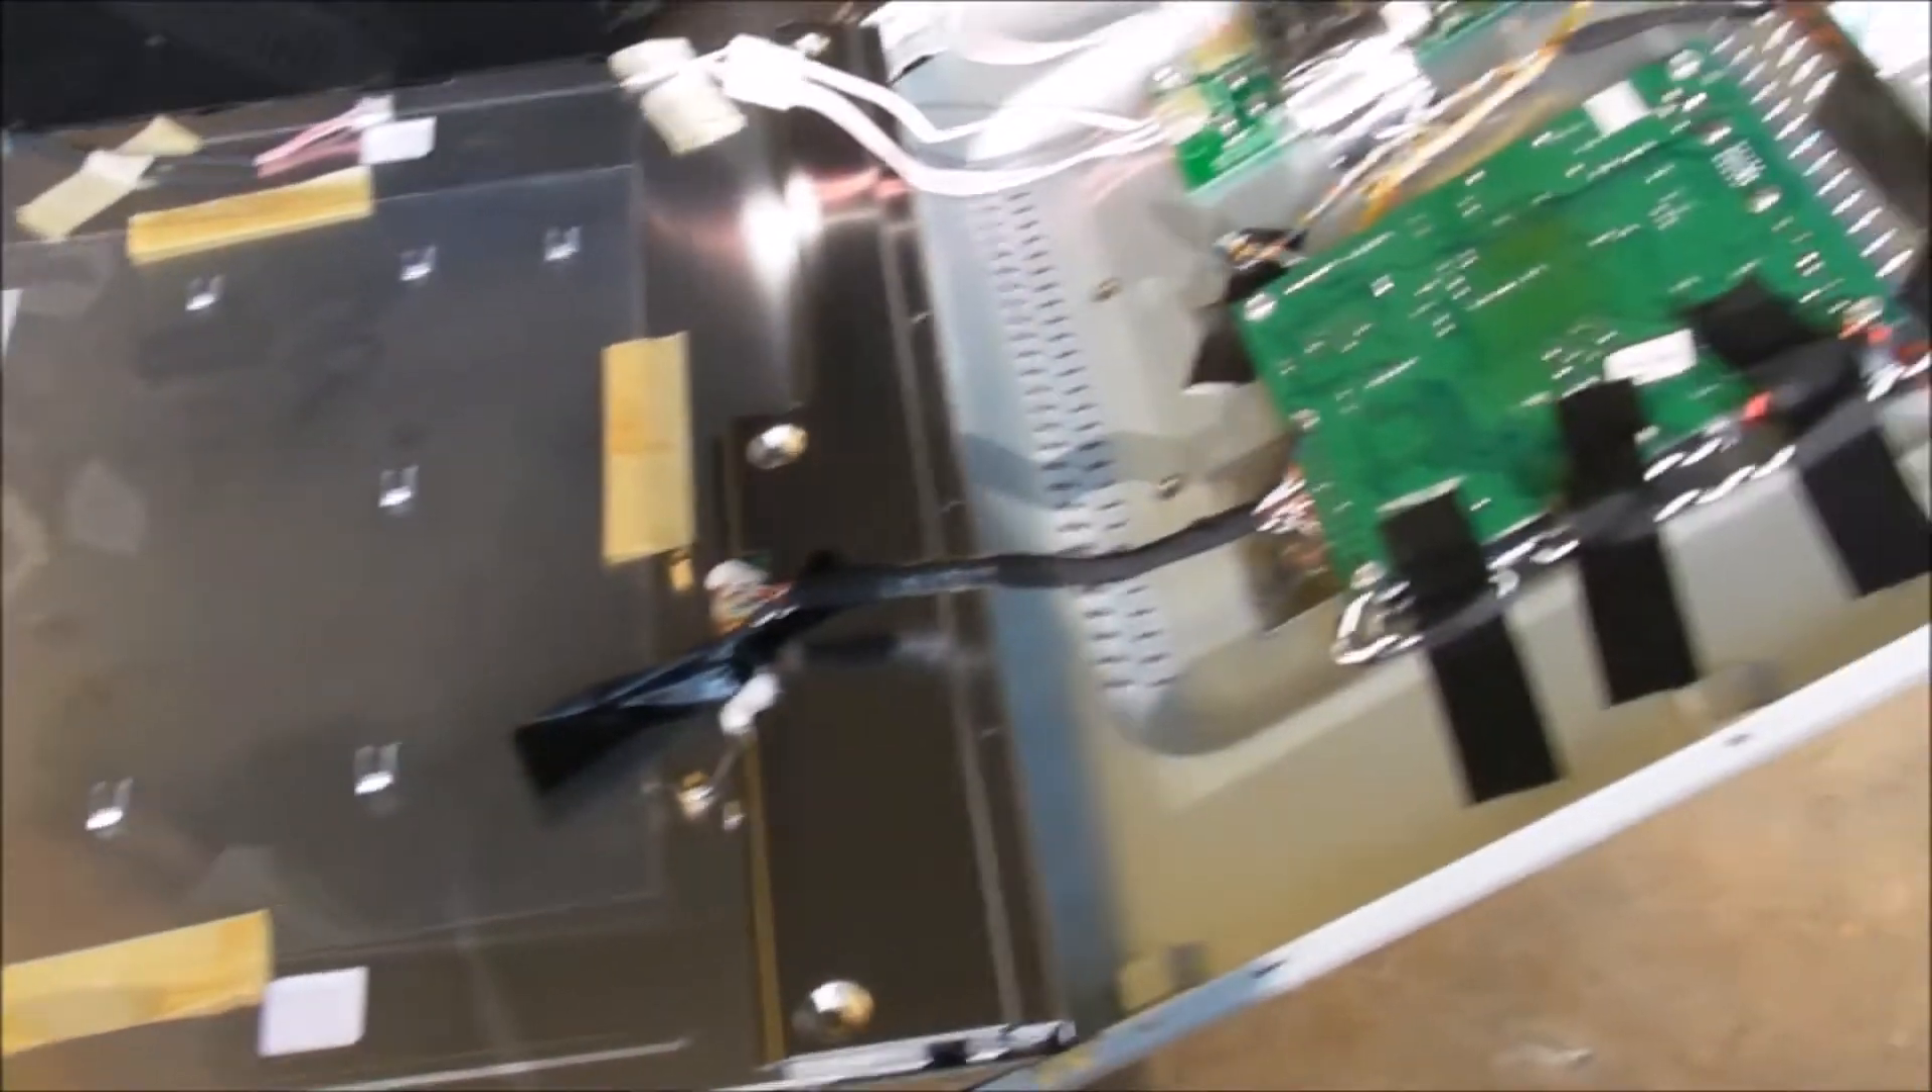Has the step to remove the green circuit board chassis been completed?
No.